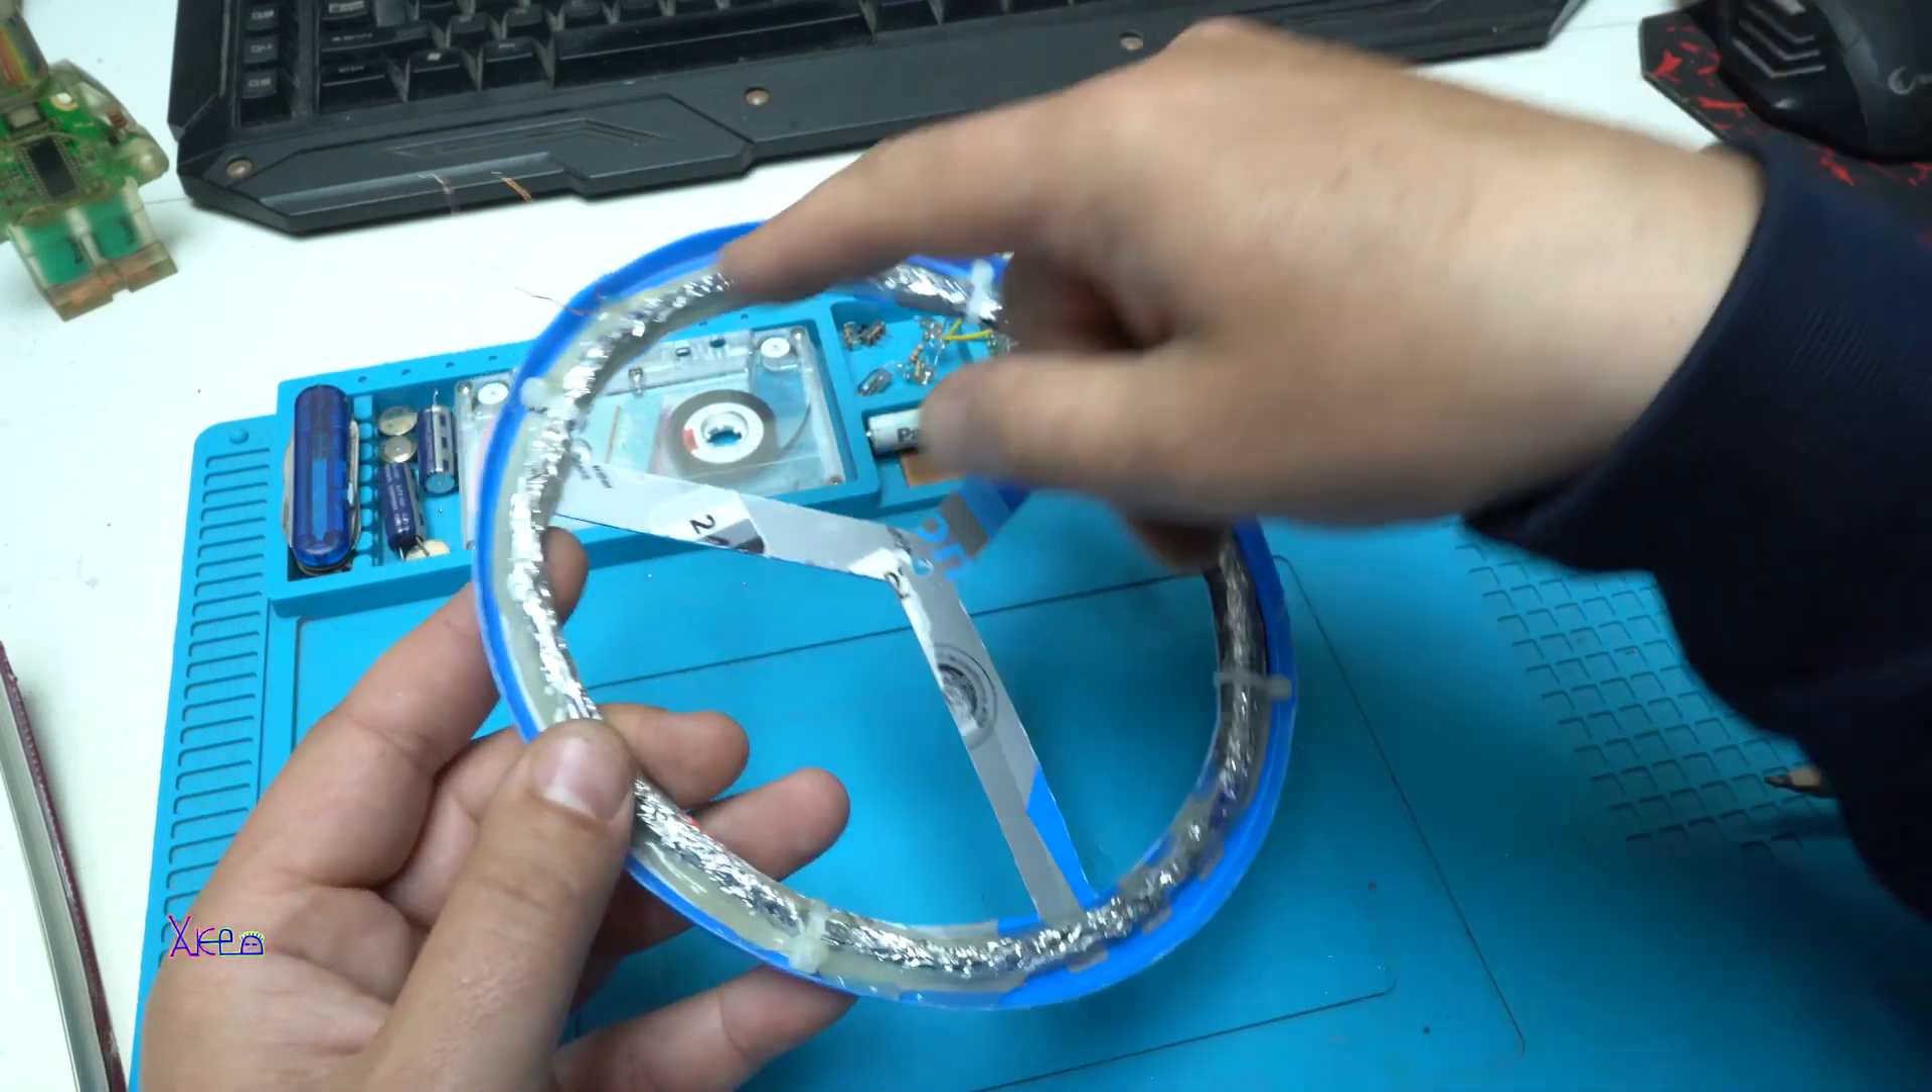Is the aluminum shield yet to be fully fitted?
No.